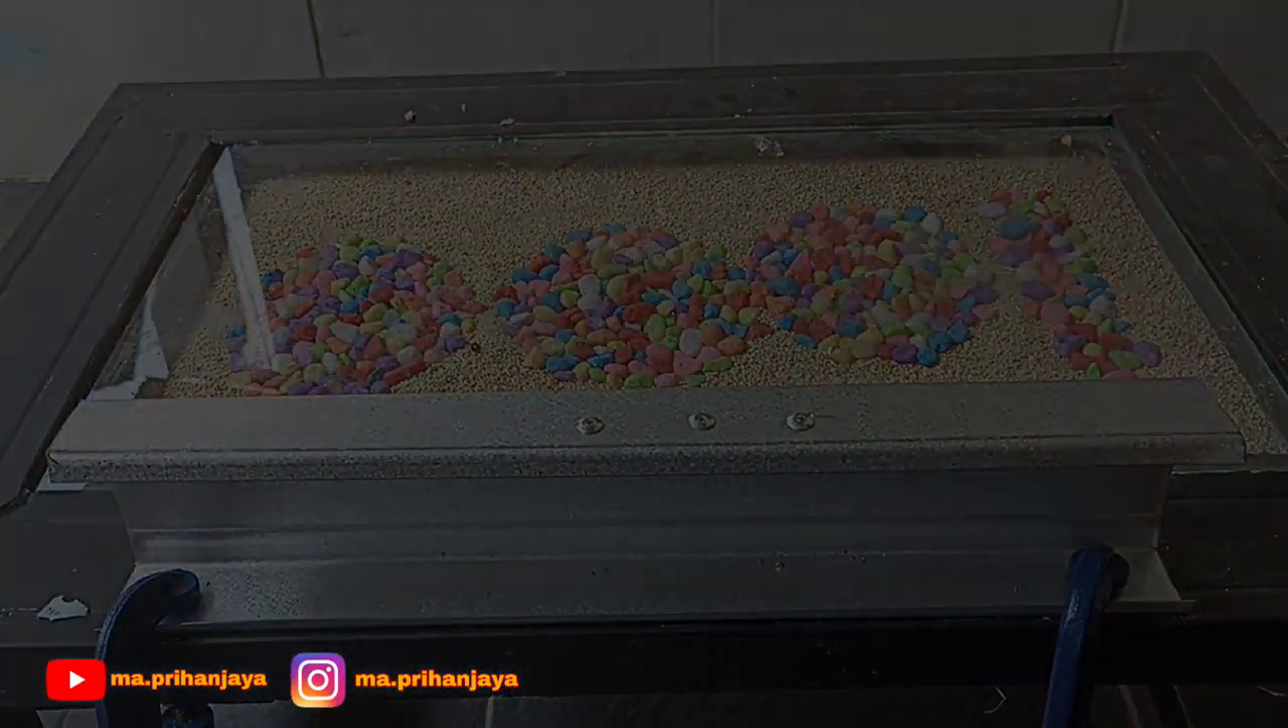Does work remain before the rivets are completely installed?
No.